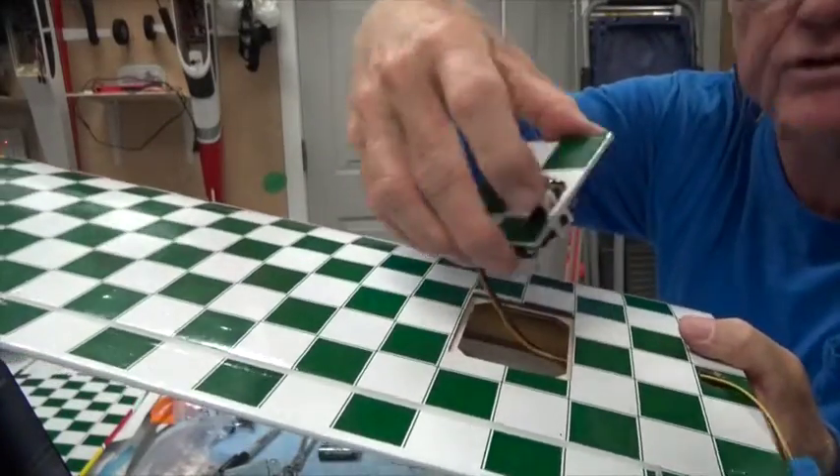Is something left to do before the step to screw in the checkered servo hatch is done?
Yes.